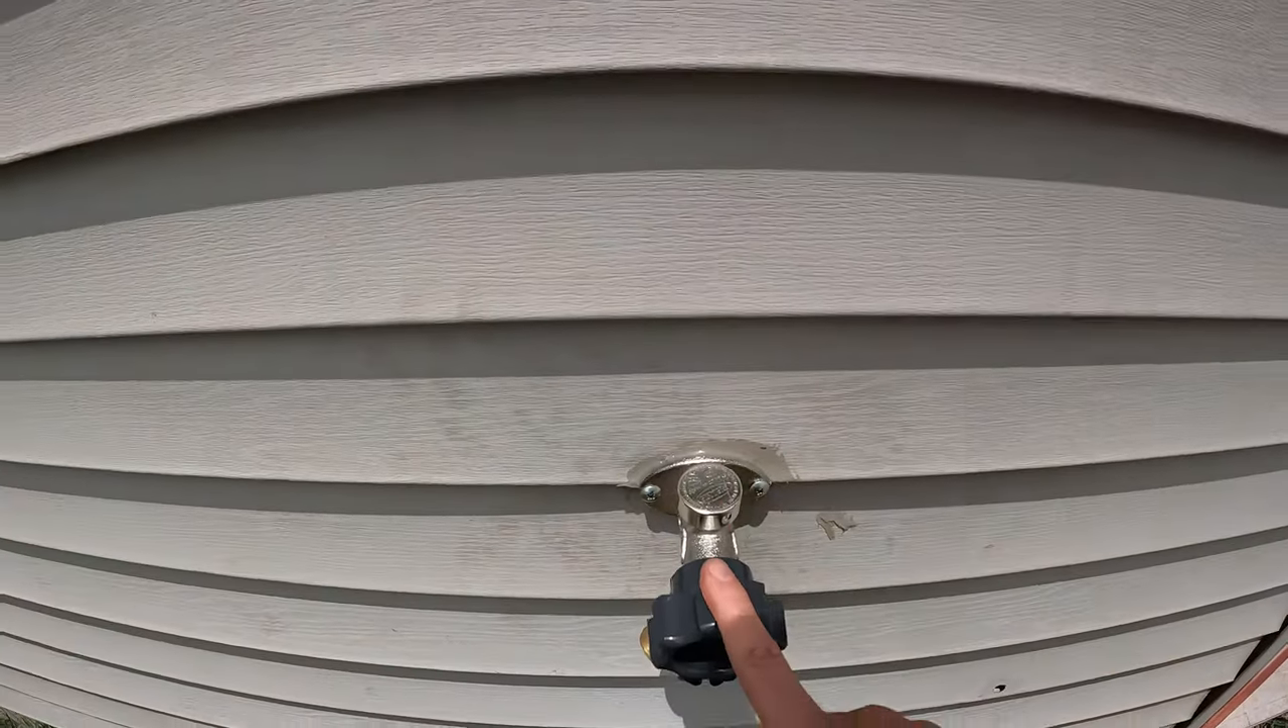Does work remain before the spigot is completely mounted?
No.